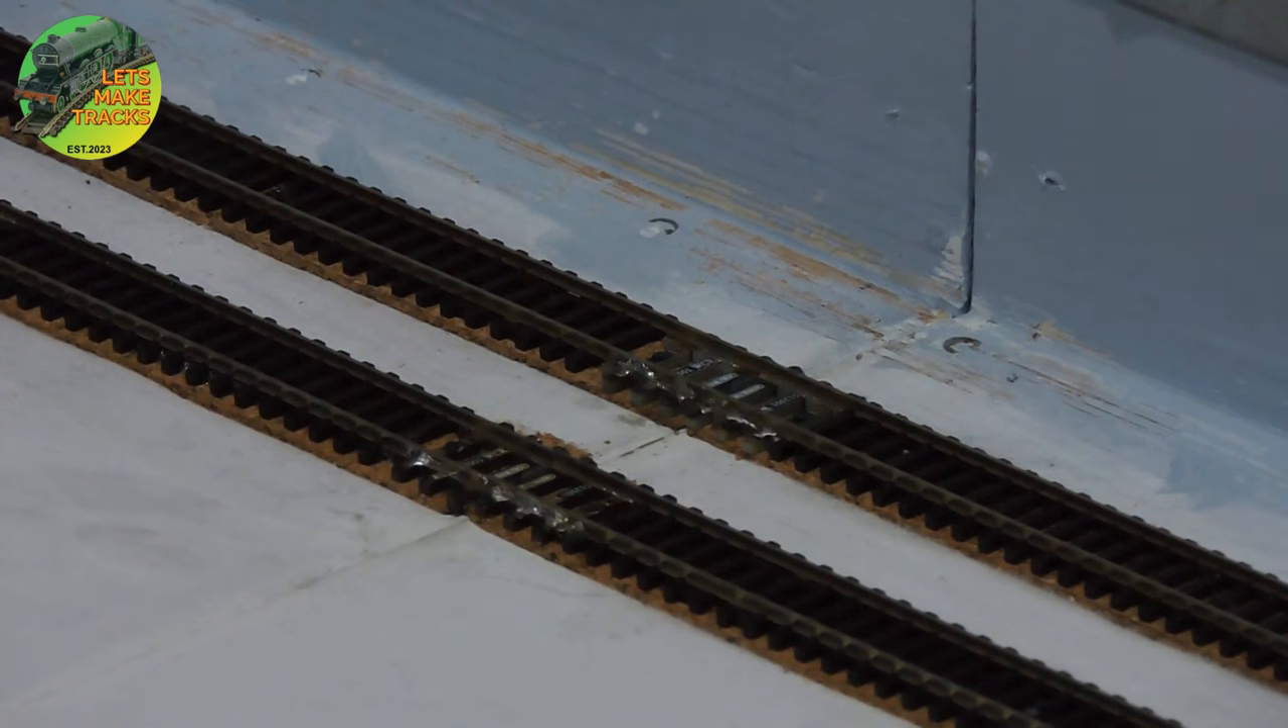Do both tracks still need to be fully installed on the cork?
No.